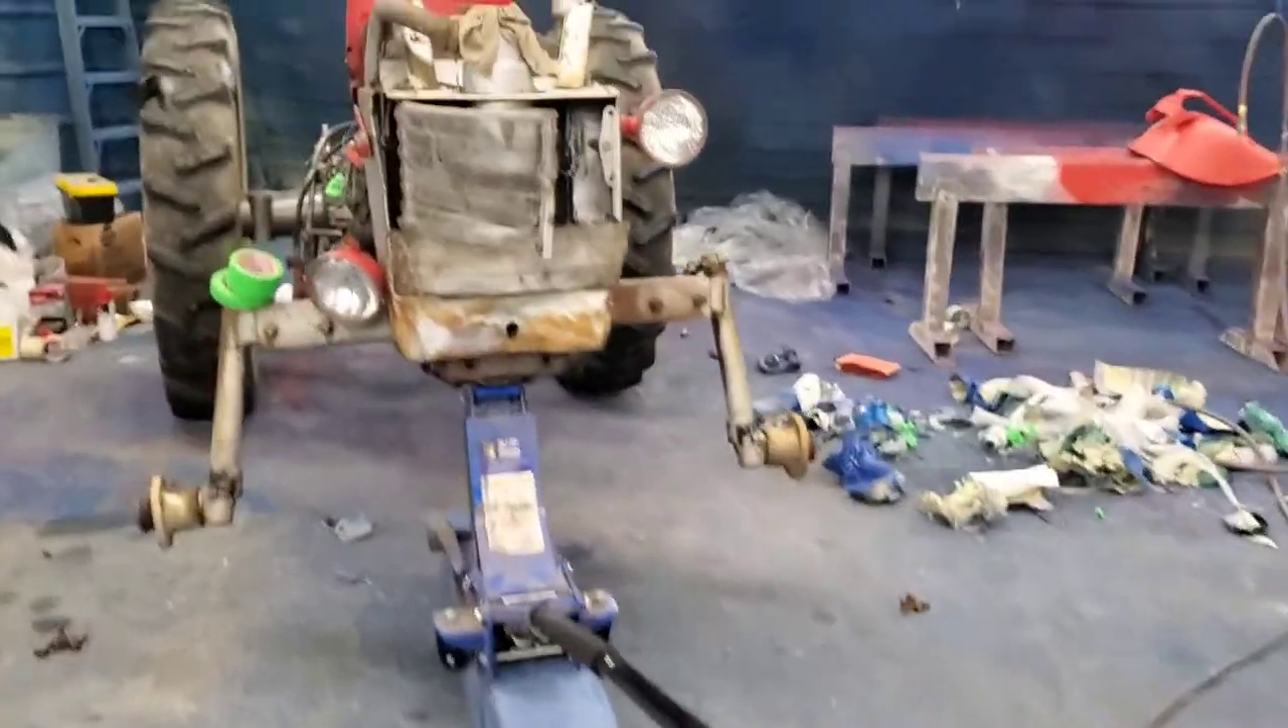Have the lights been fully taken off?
No.